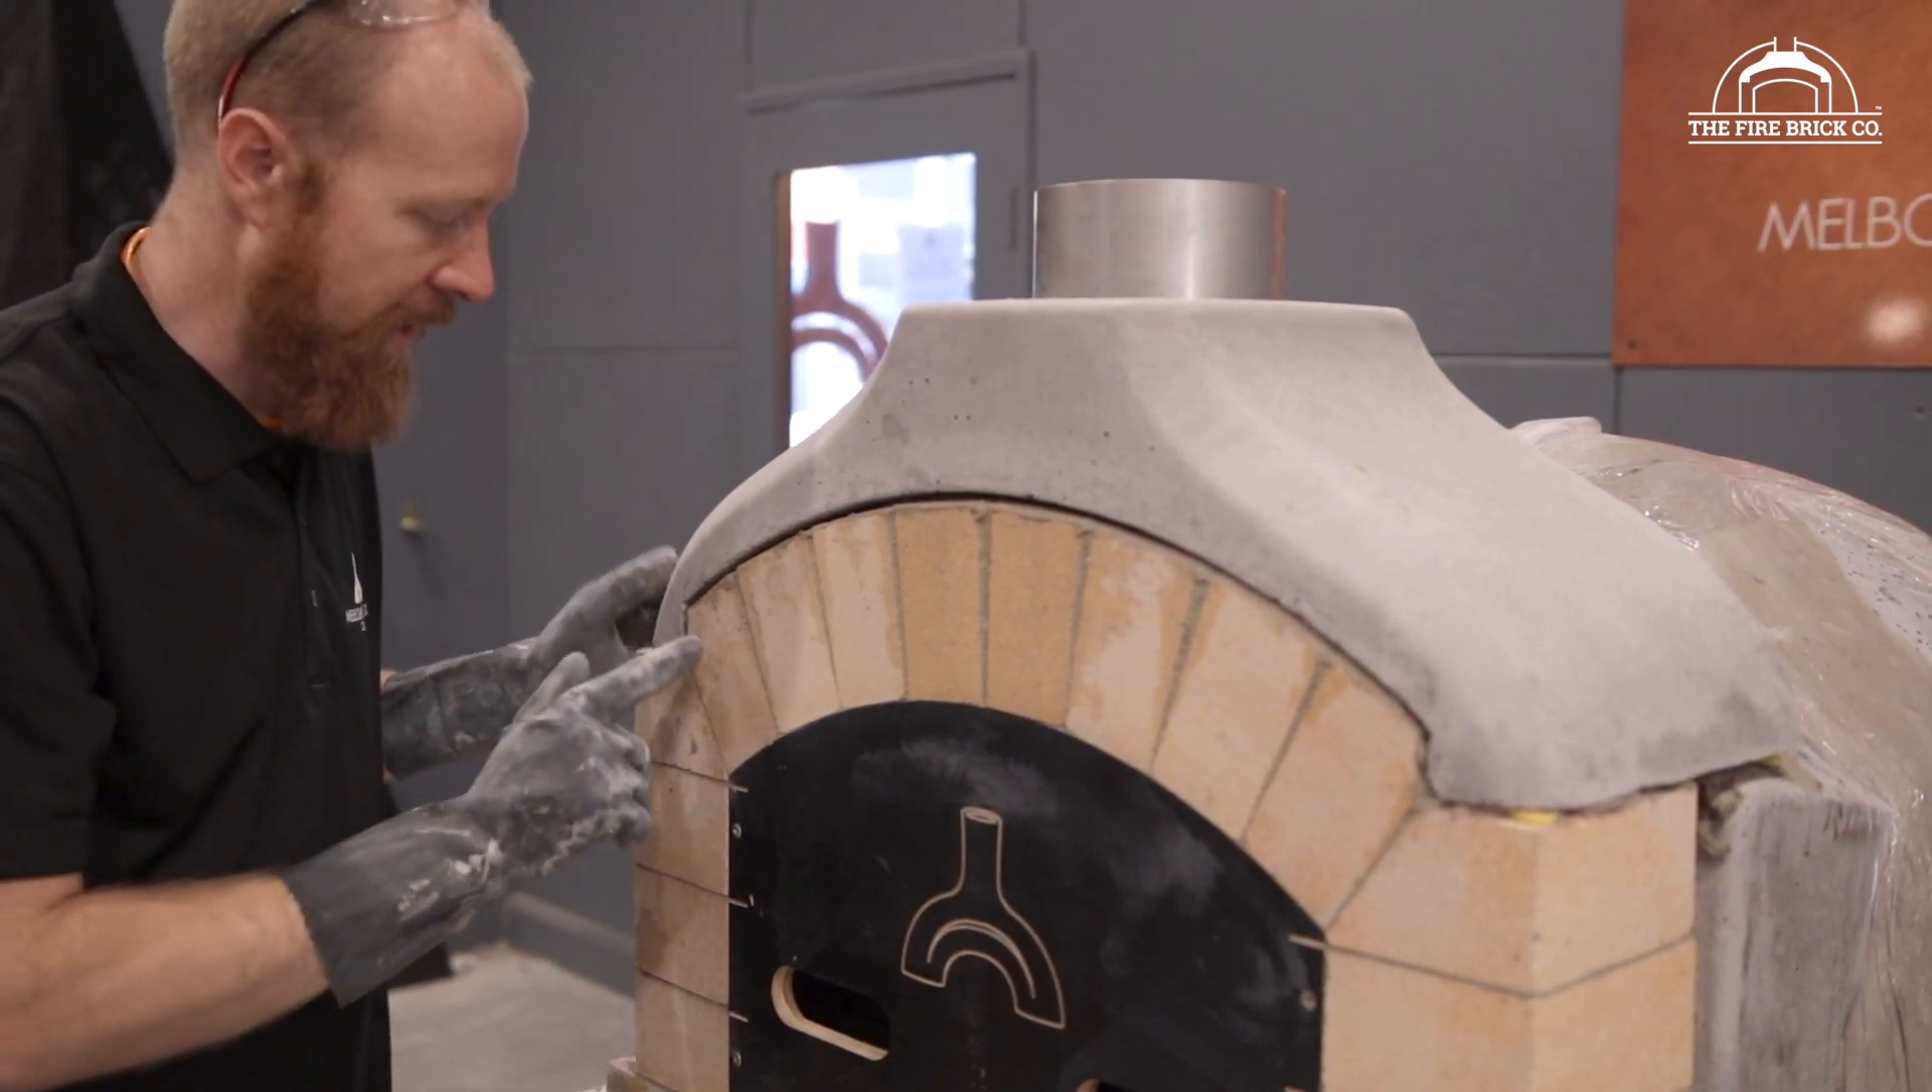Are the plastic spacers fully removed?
No.